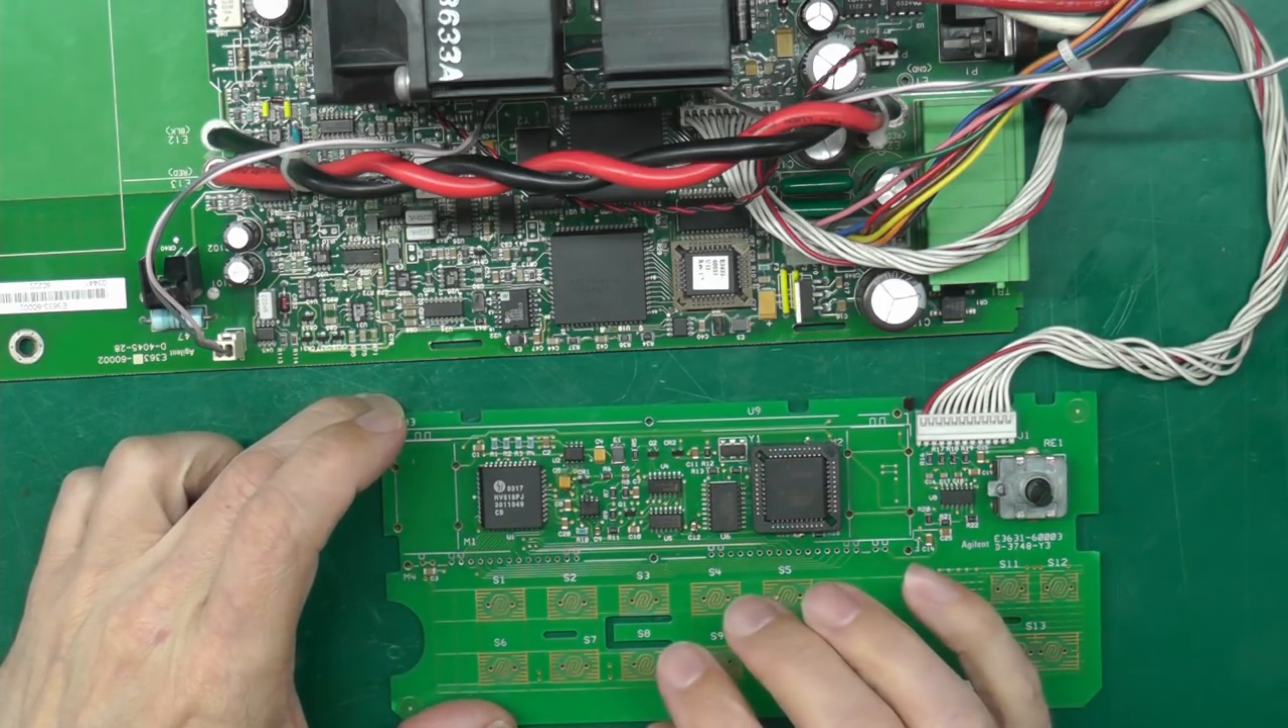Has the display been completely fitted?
No.